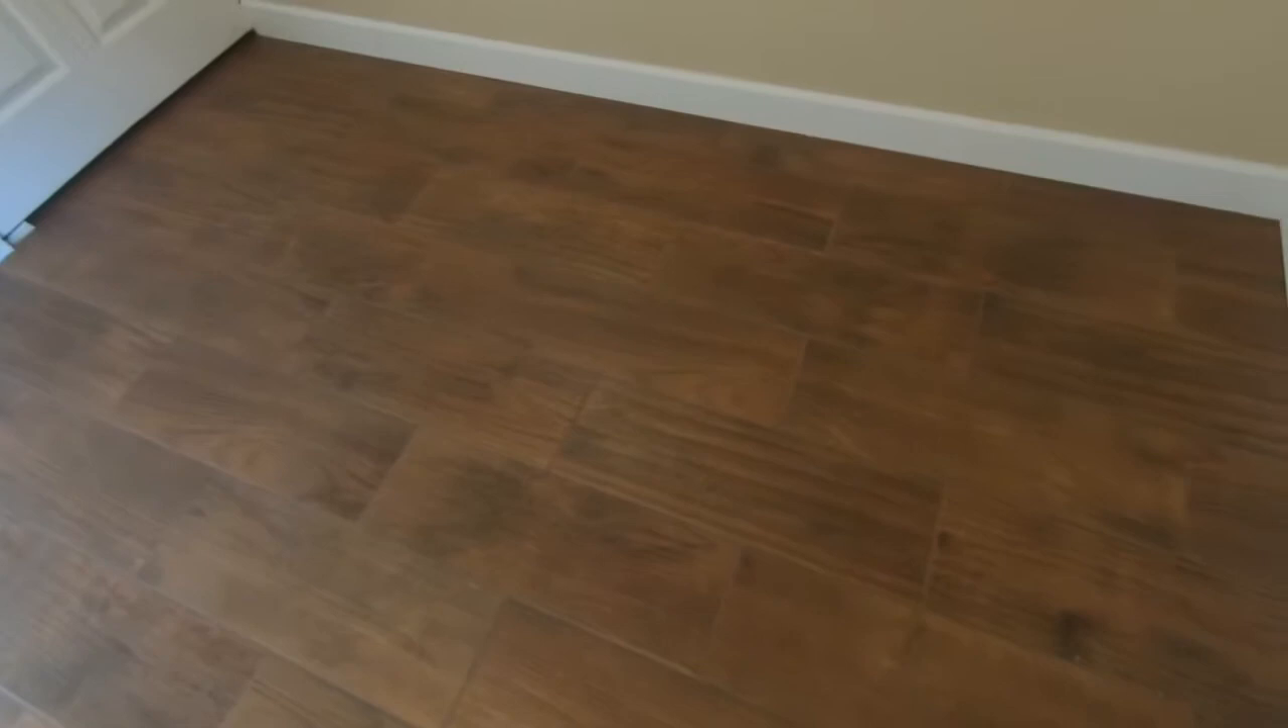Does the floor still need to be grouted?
No.